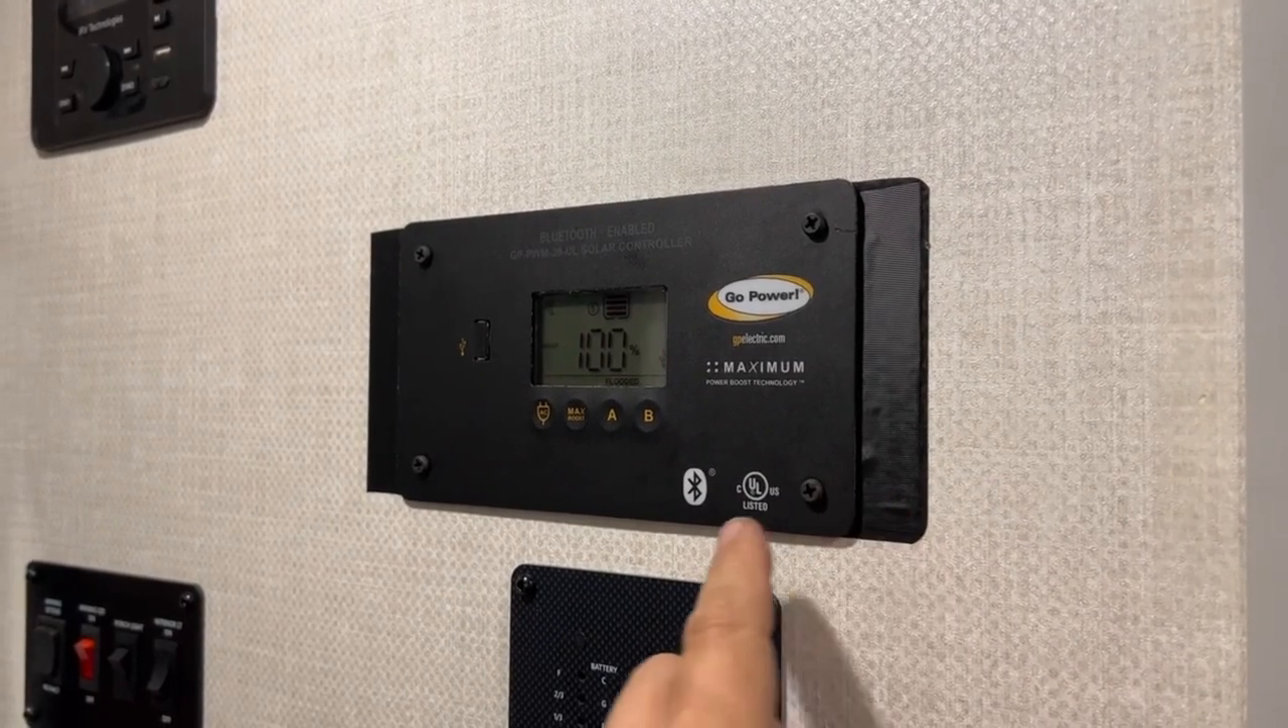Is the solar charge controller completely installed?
Yes.